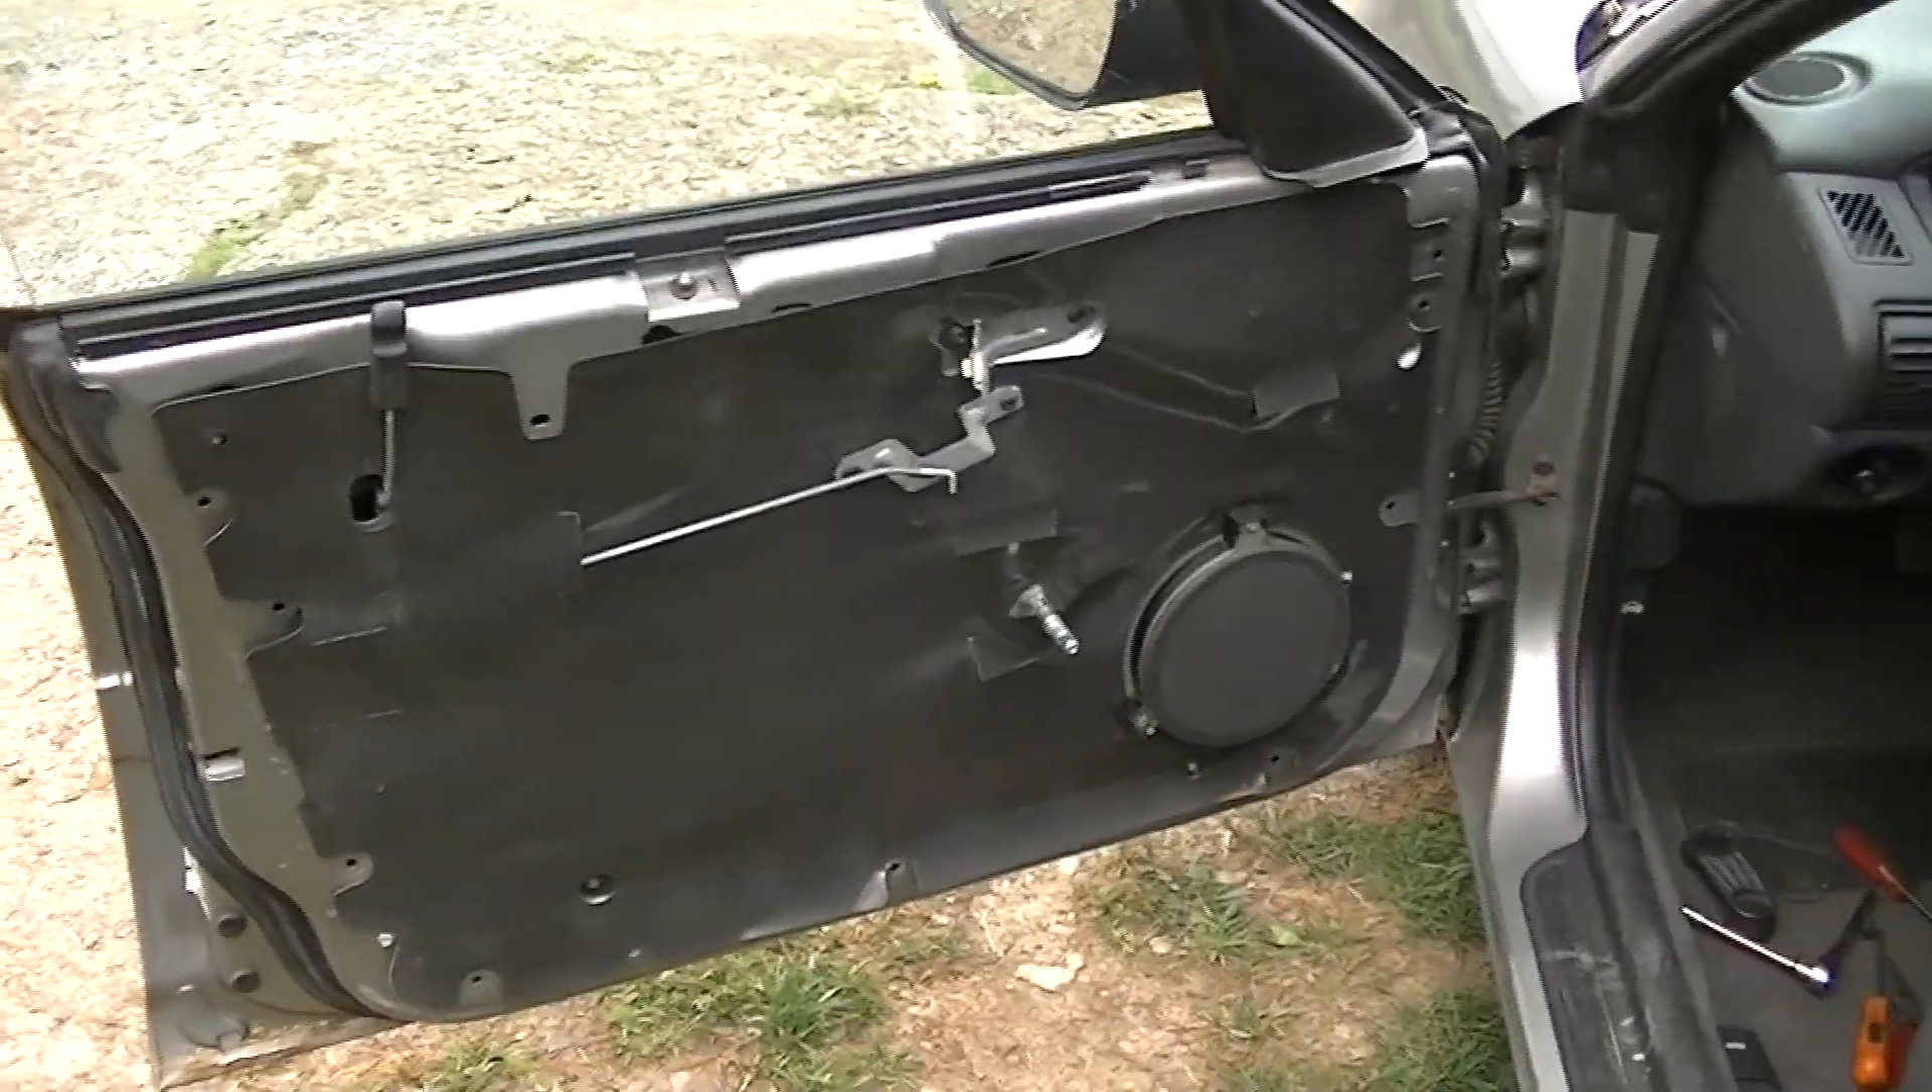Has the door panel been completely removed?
Yes.